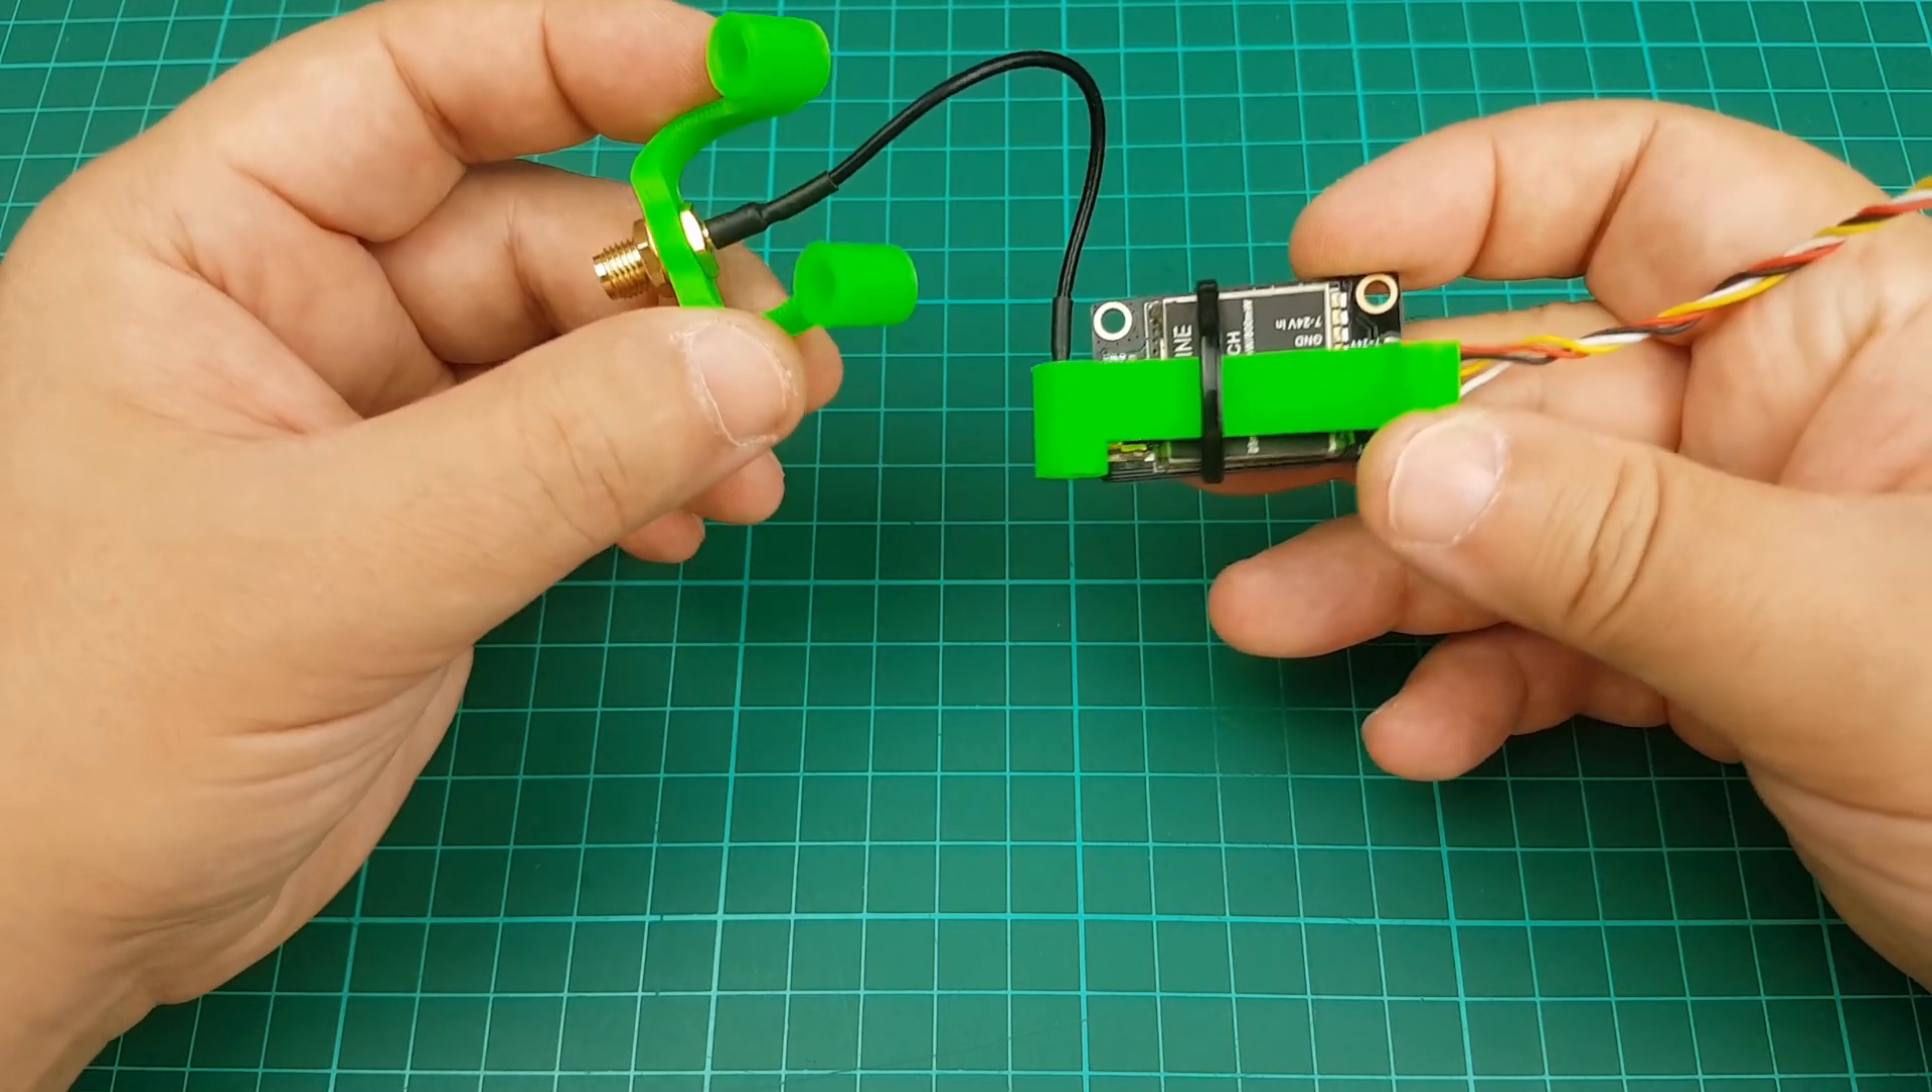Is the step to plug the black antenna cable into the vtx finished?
Yes.